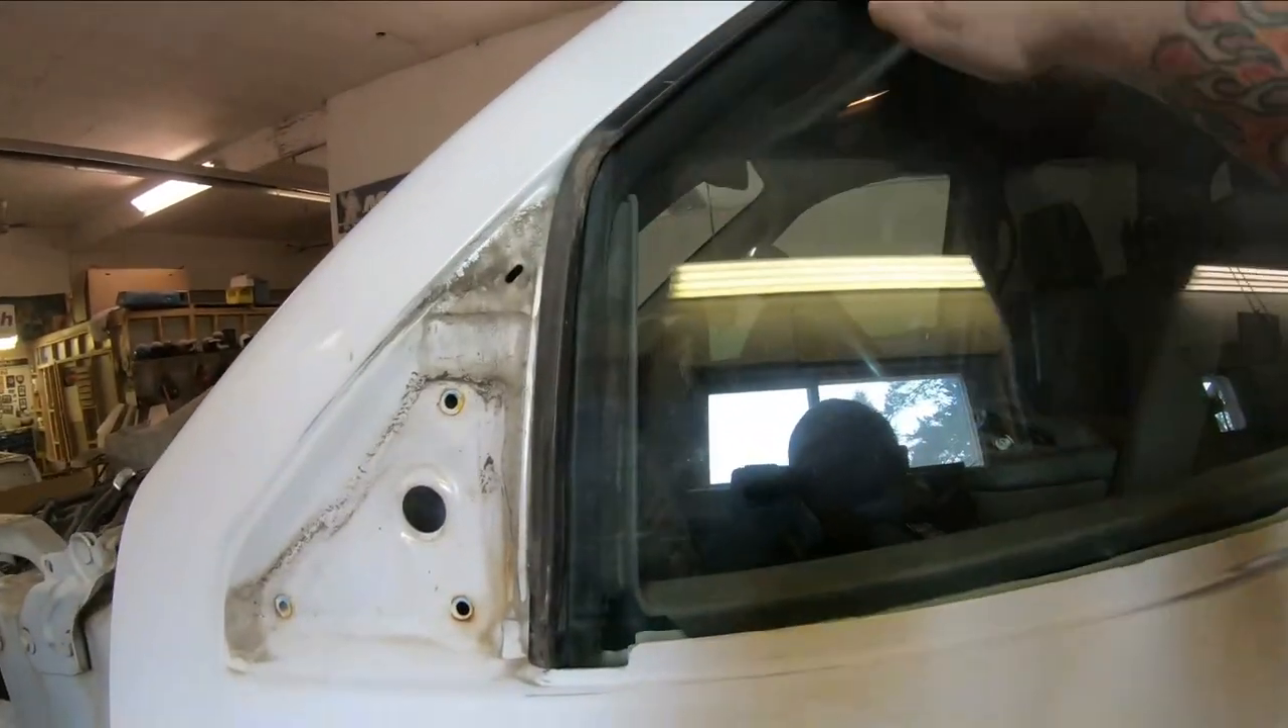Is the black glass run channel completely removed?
No.